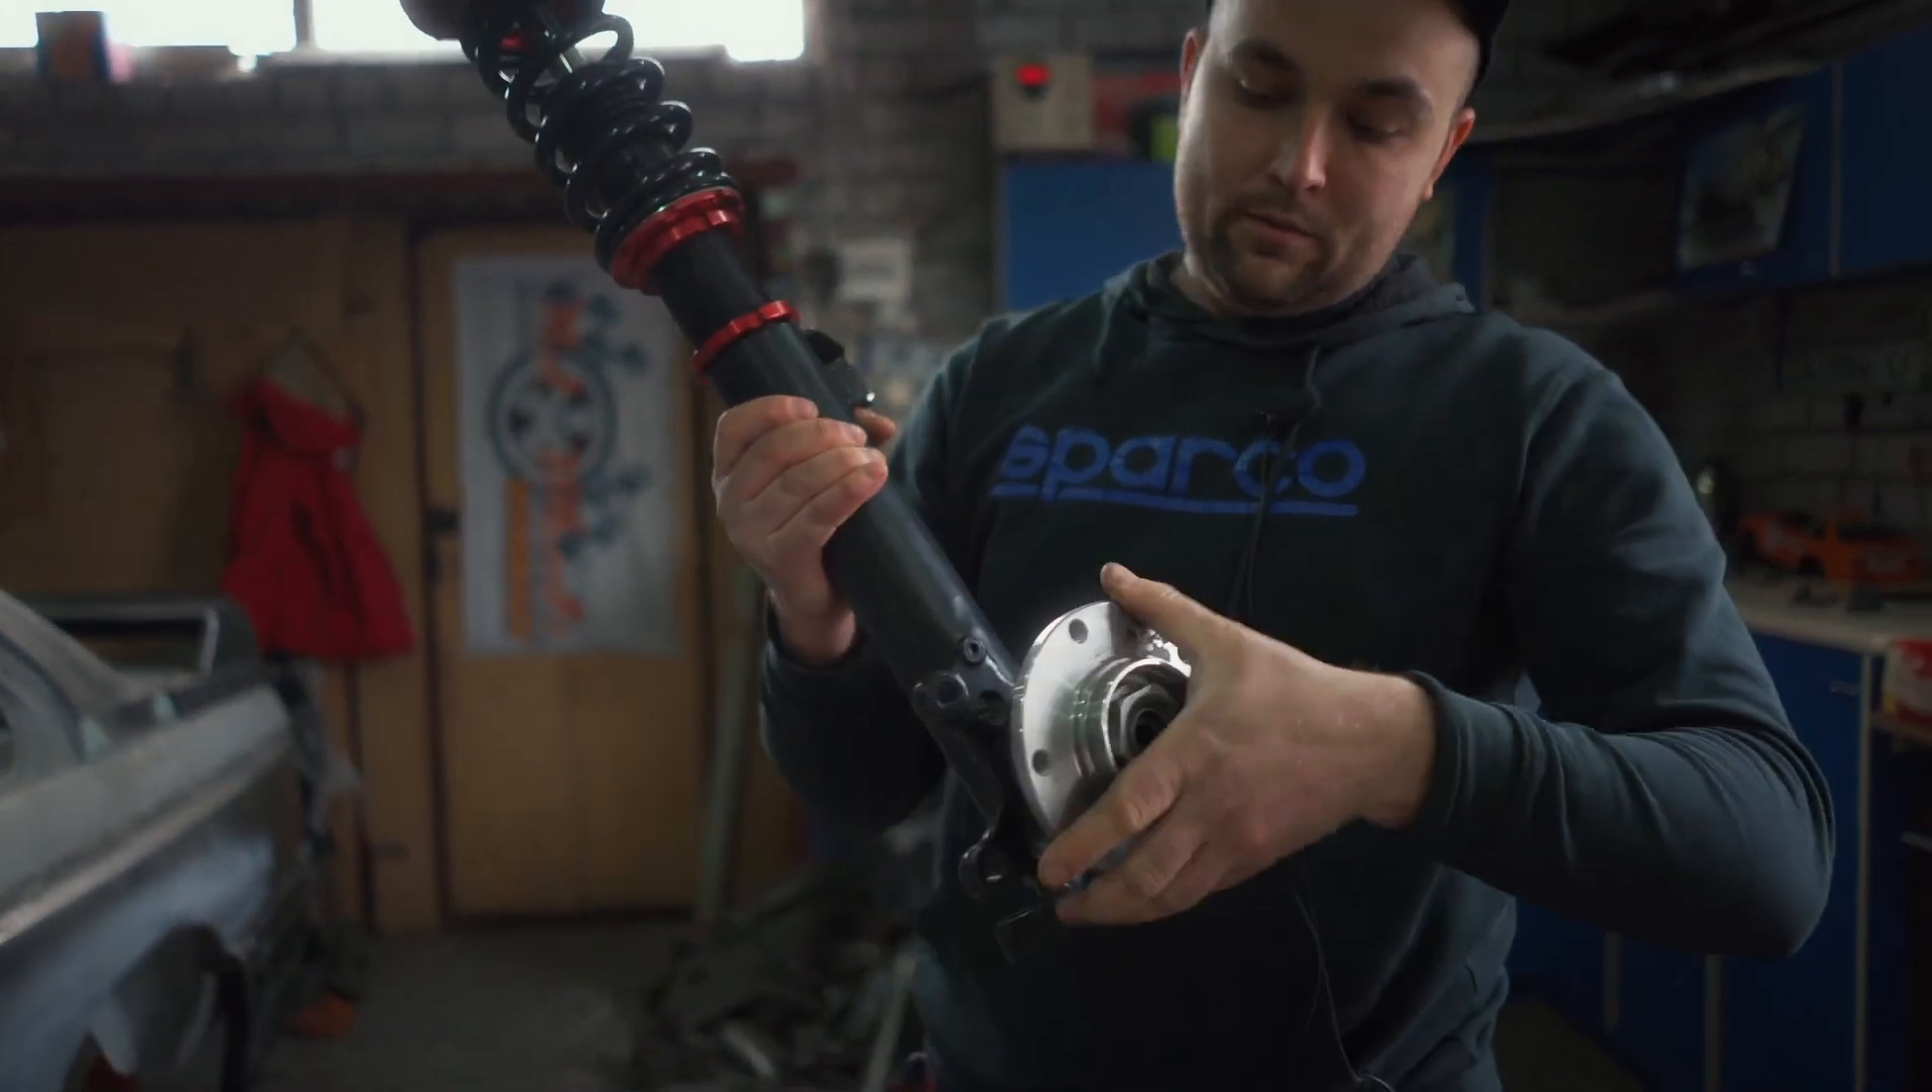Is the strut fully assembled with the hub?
Yes.